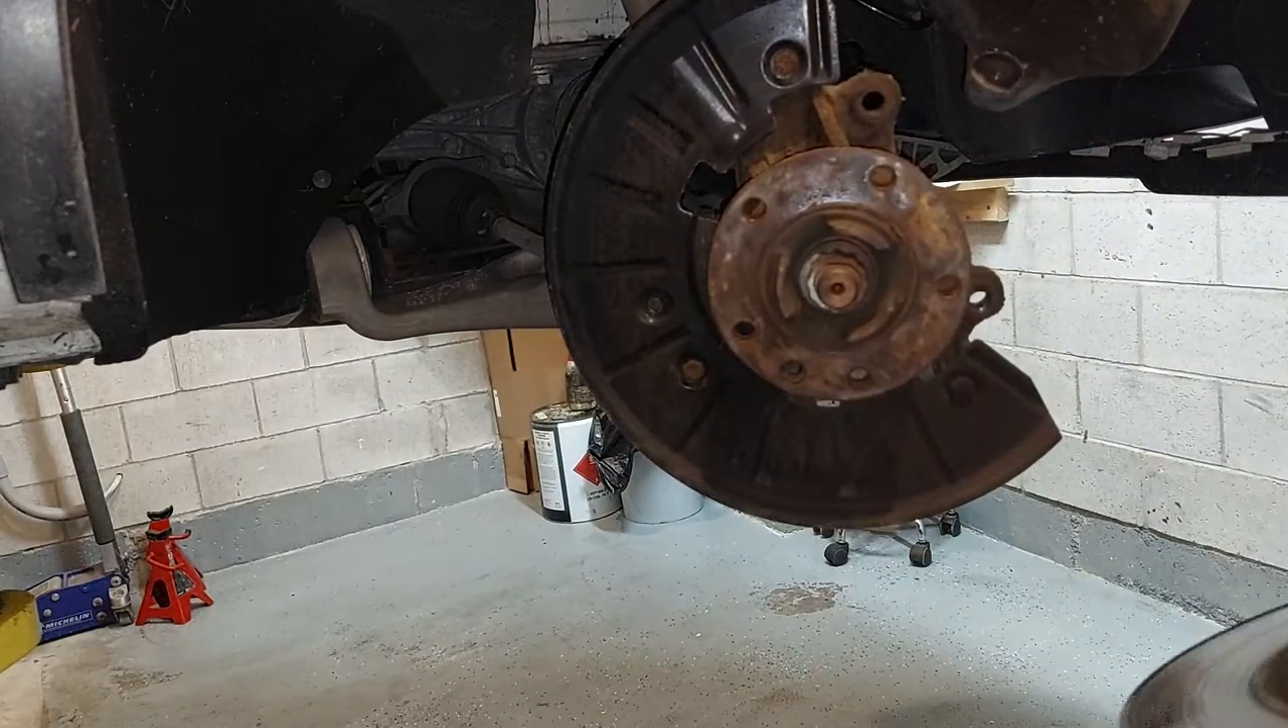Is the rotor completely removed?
Yes.